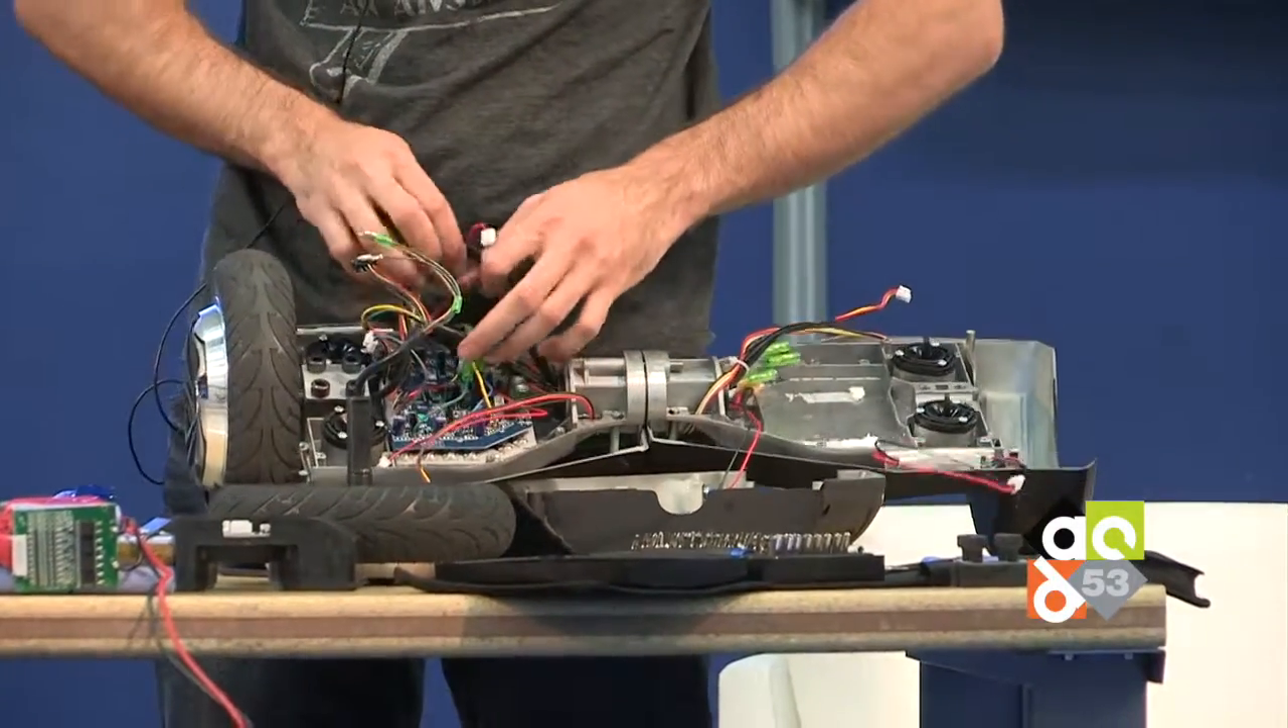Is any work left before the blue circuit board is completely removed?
Yes.